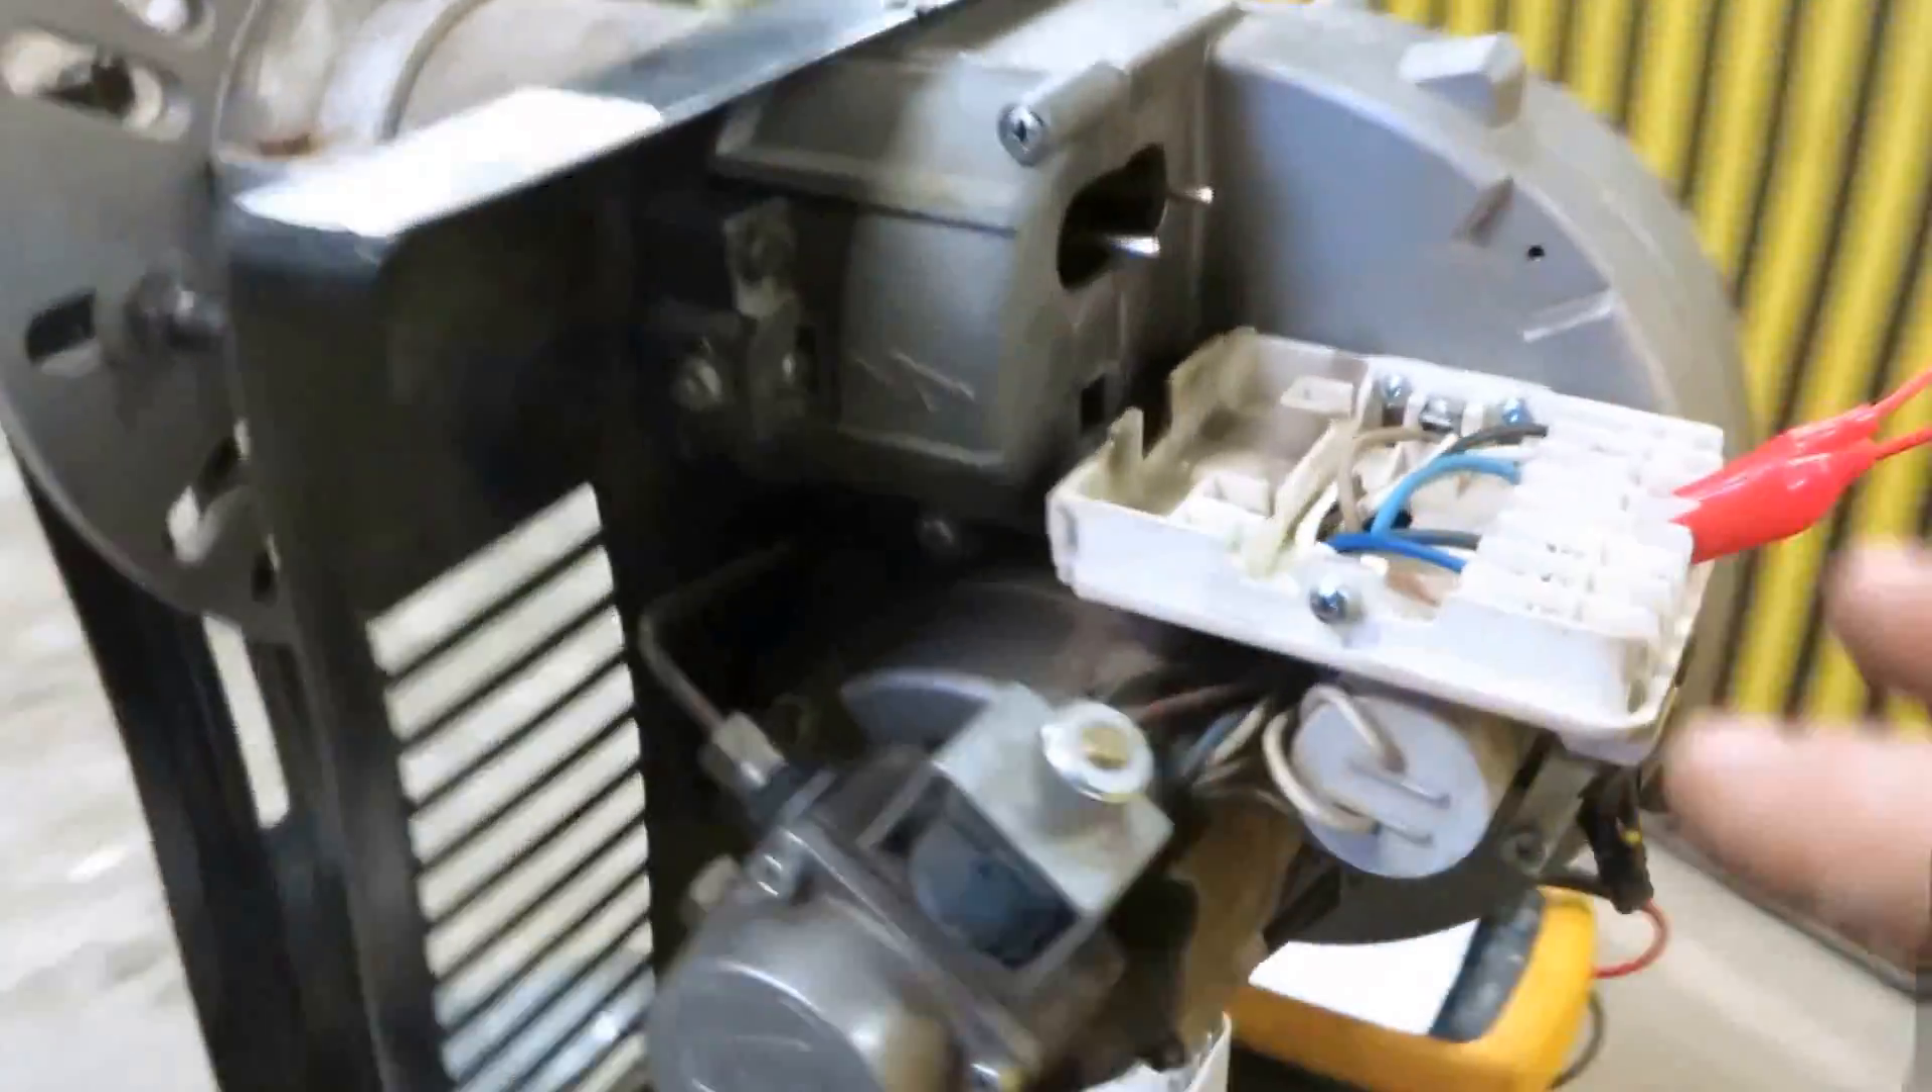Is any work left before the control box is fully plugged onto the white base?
Yes.